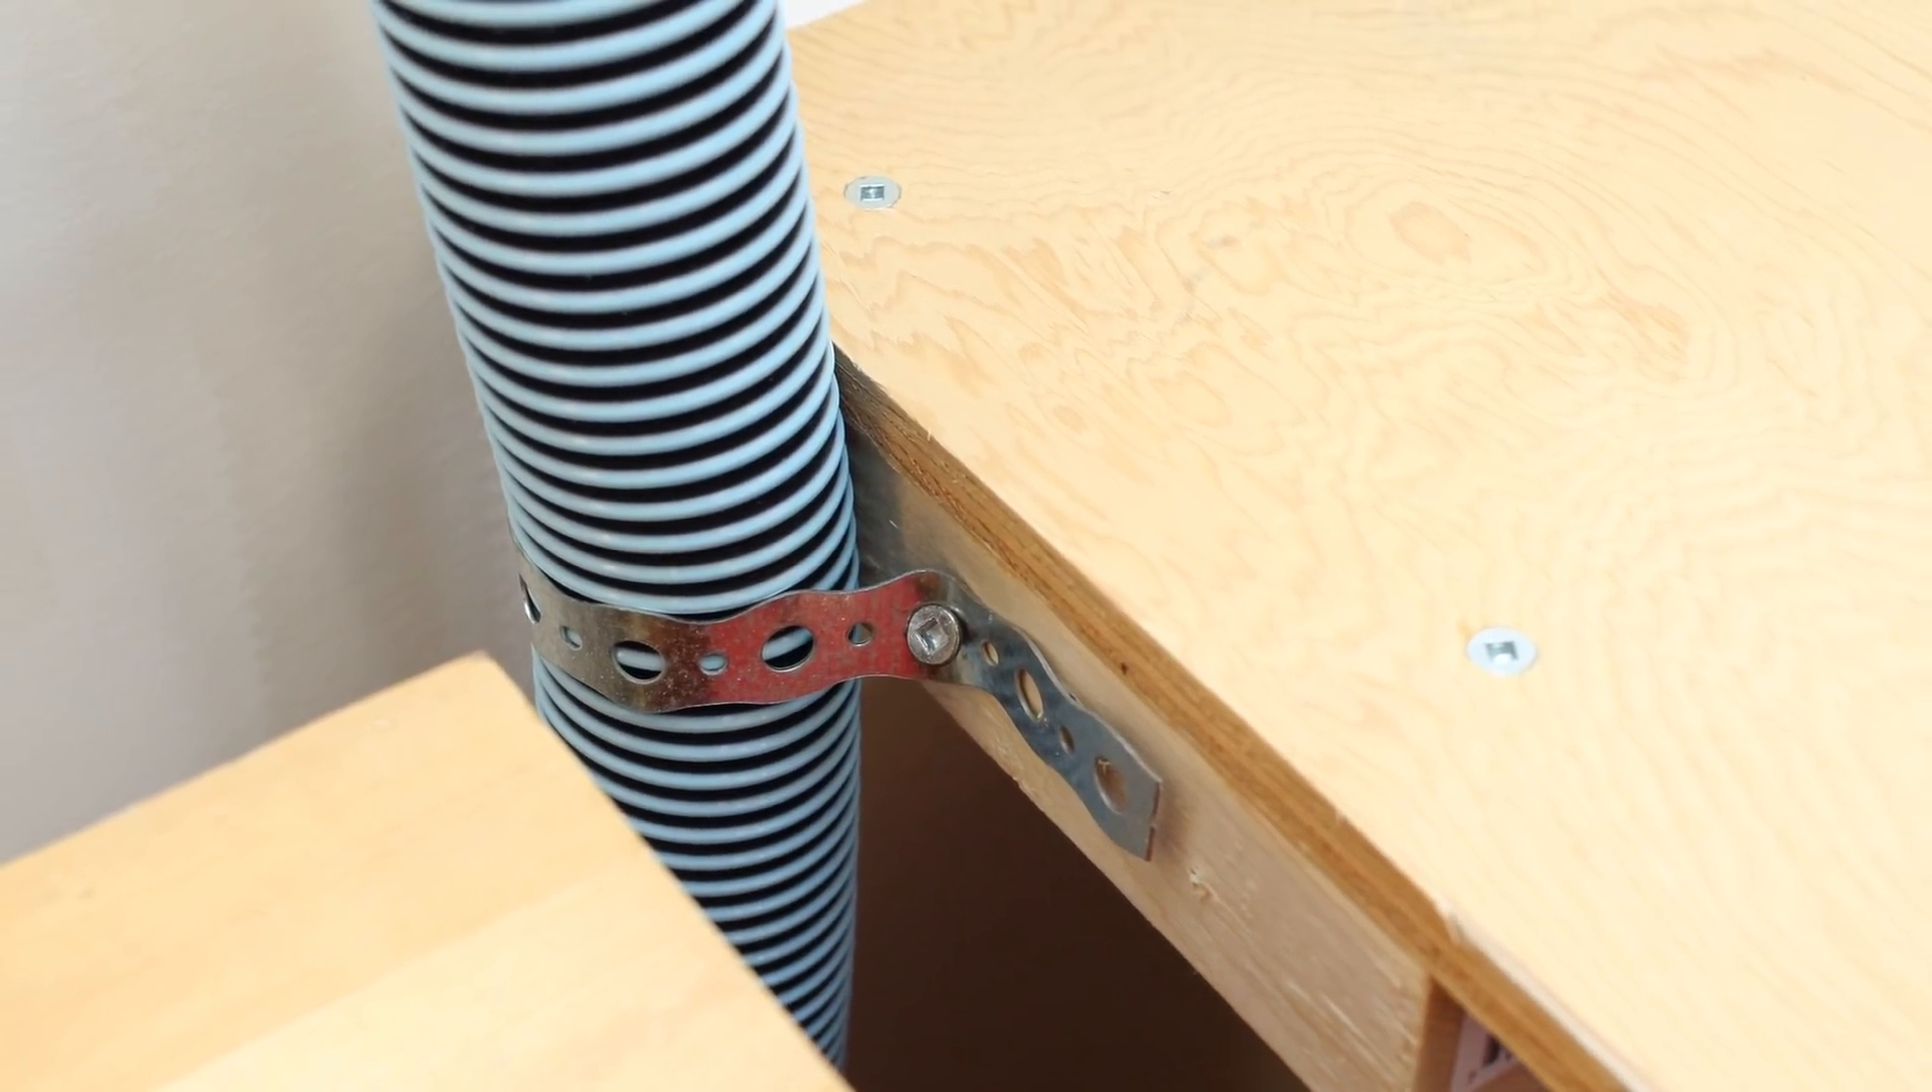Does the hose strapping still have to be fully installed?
No.